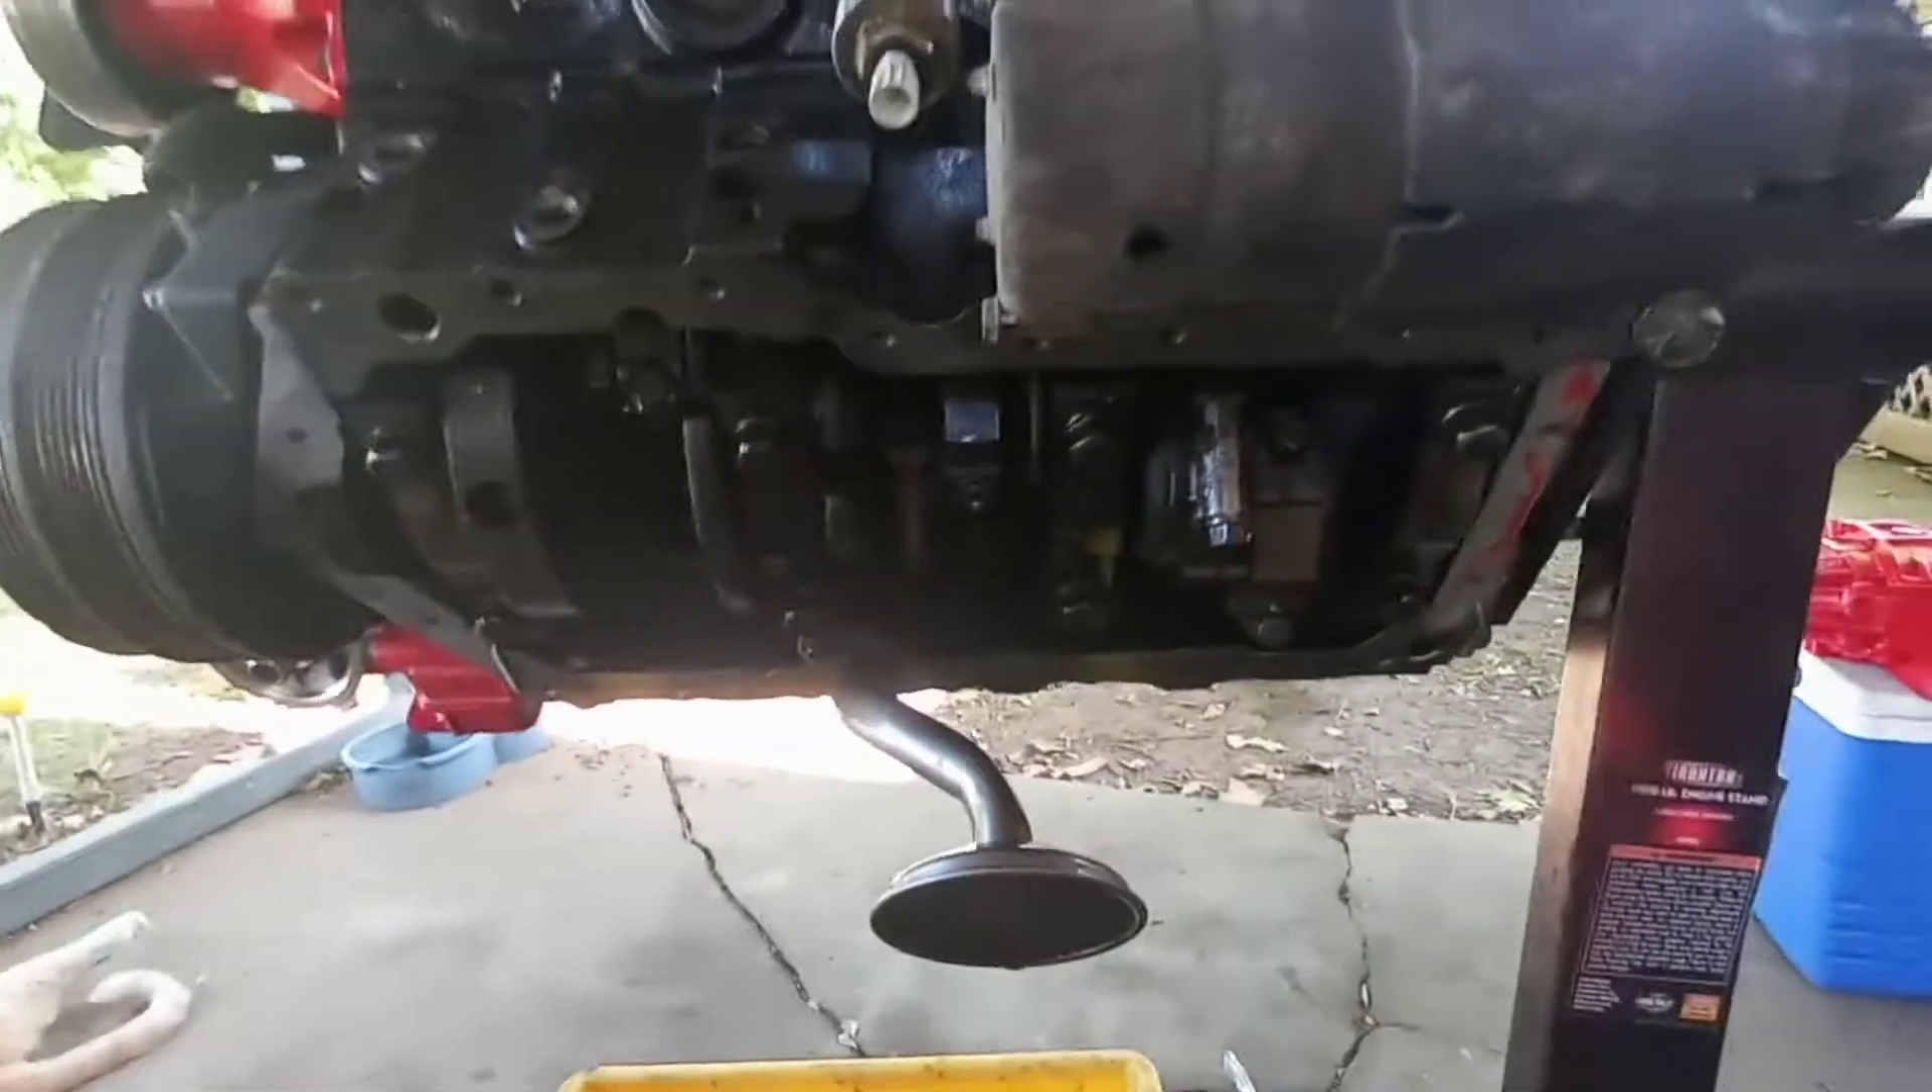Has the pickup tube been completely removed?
No.